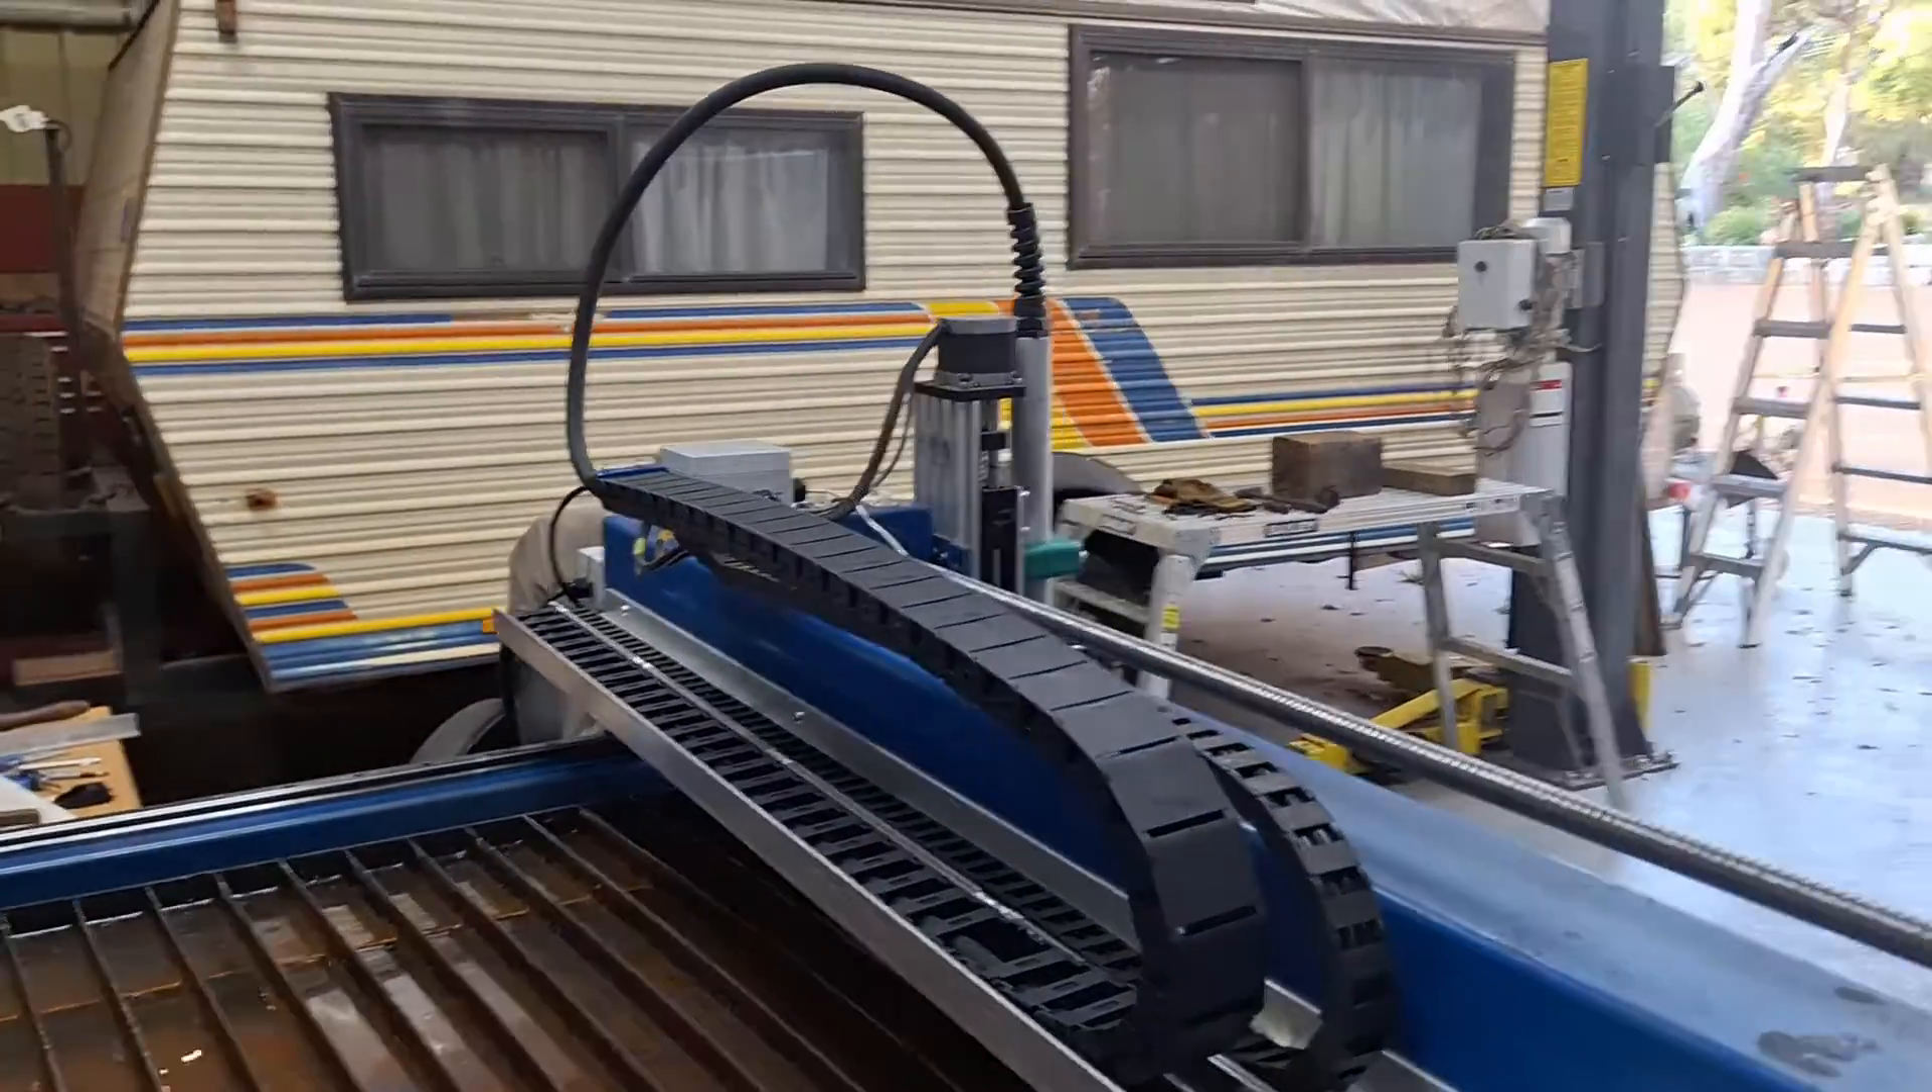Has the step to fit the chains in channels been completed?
Yes.